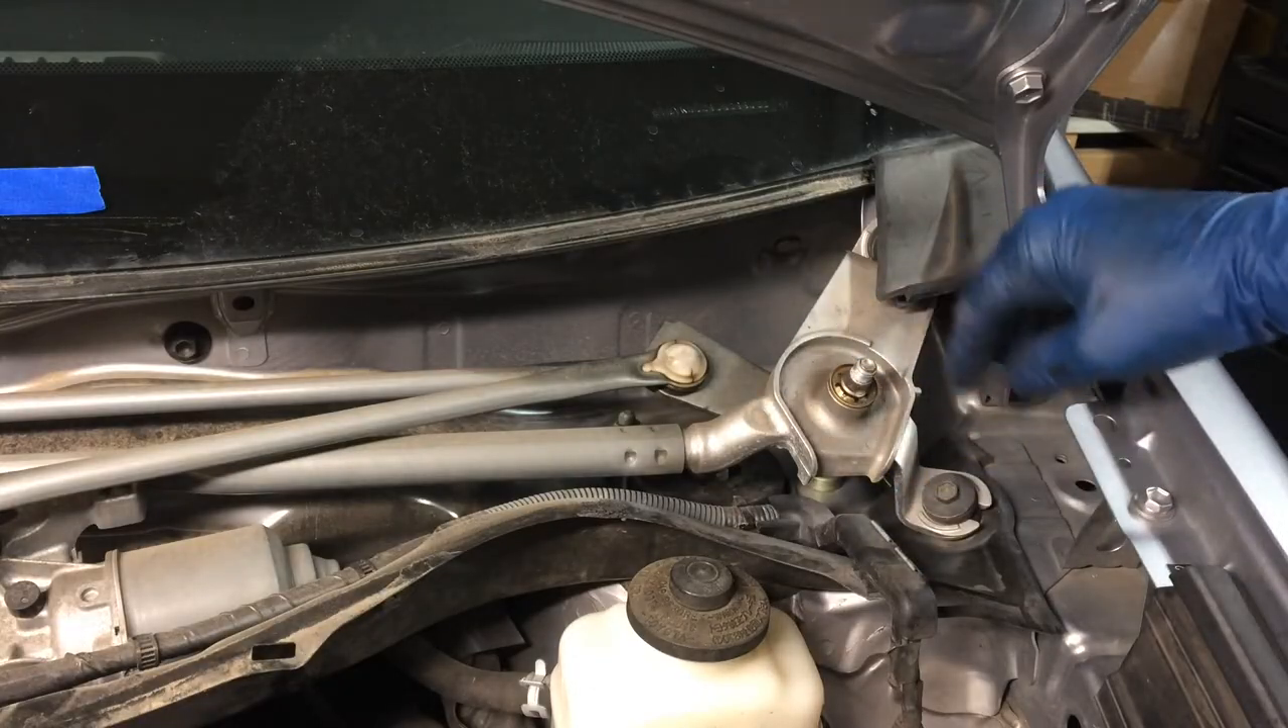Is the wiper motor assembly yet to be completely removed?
Yes.